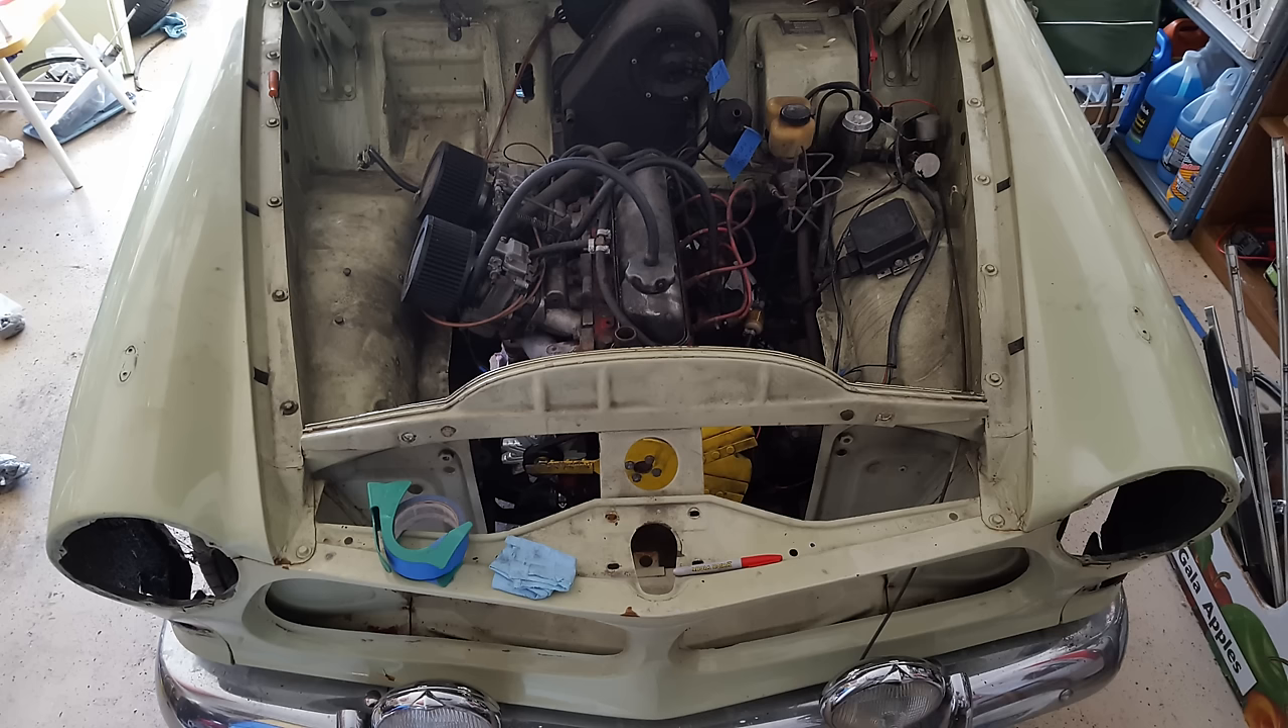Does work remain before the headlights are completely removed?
No.